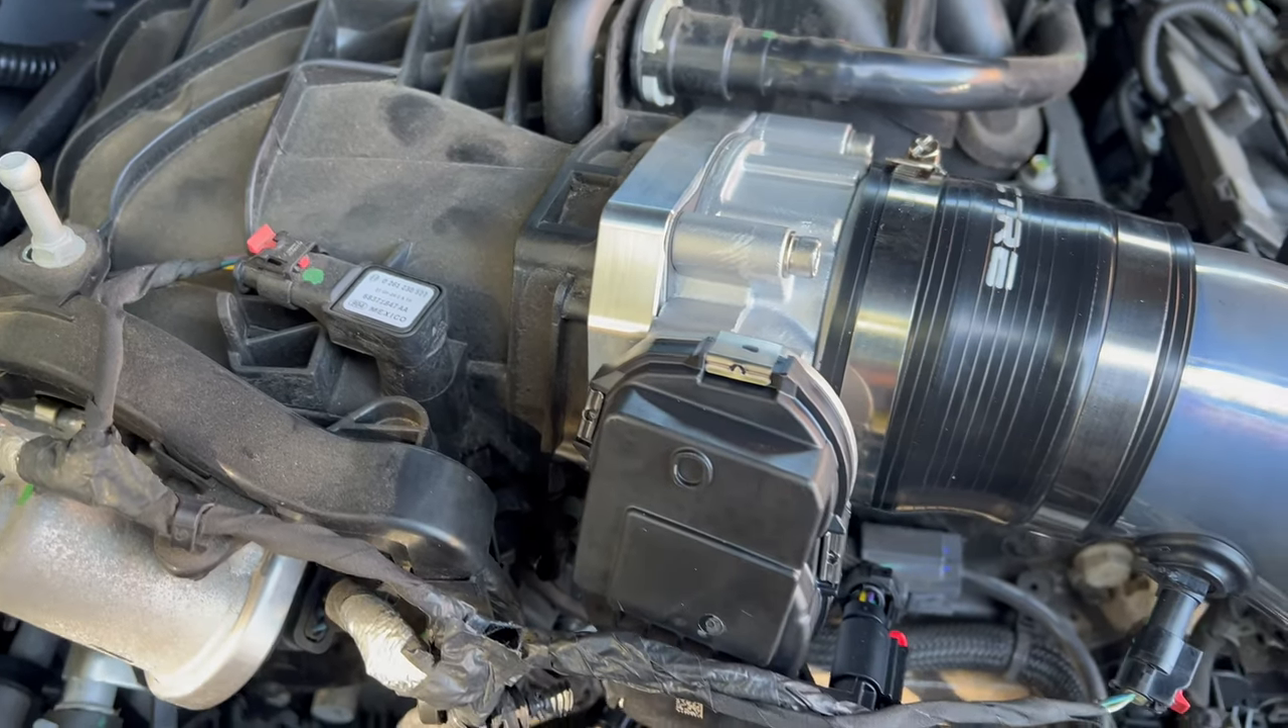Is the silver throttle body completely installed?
Yes.